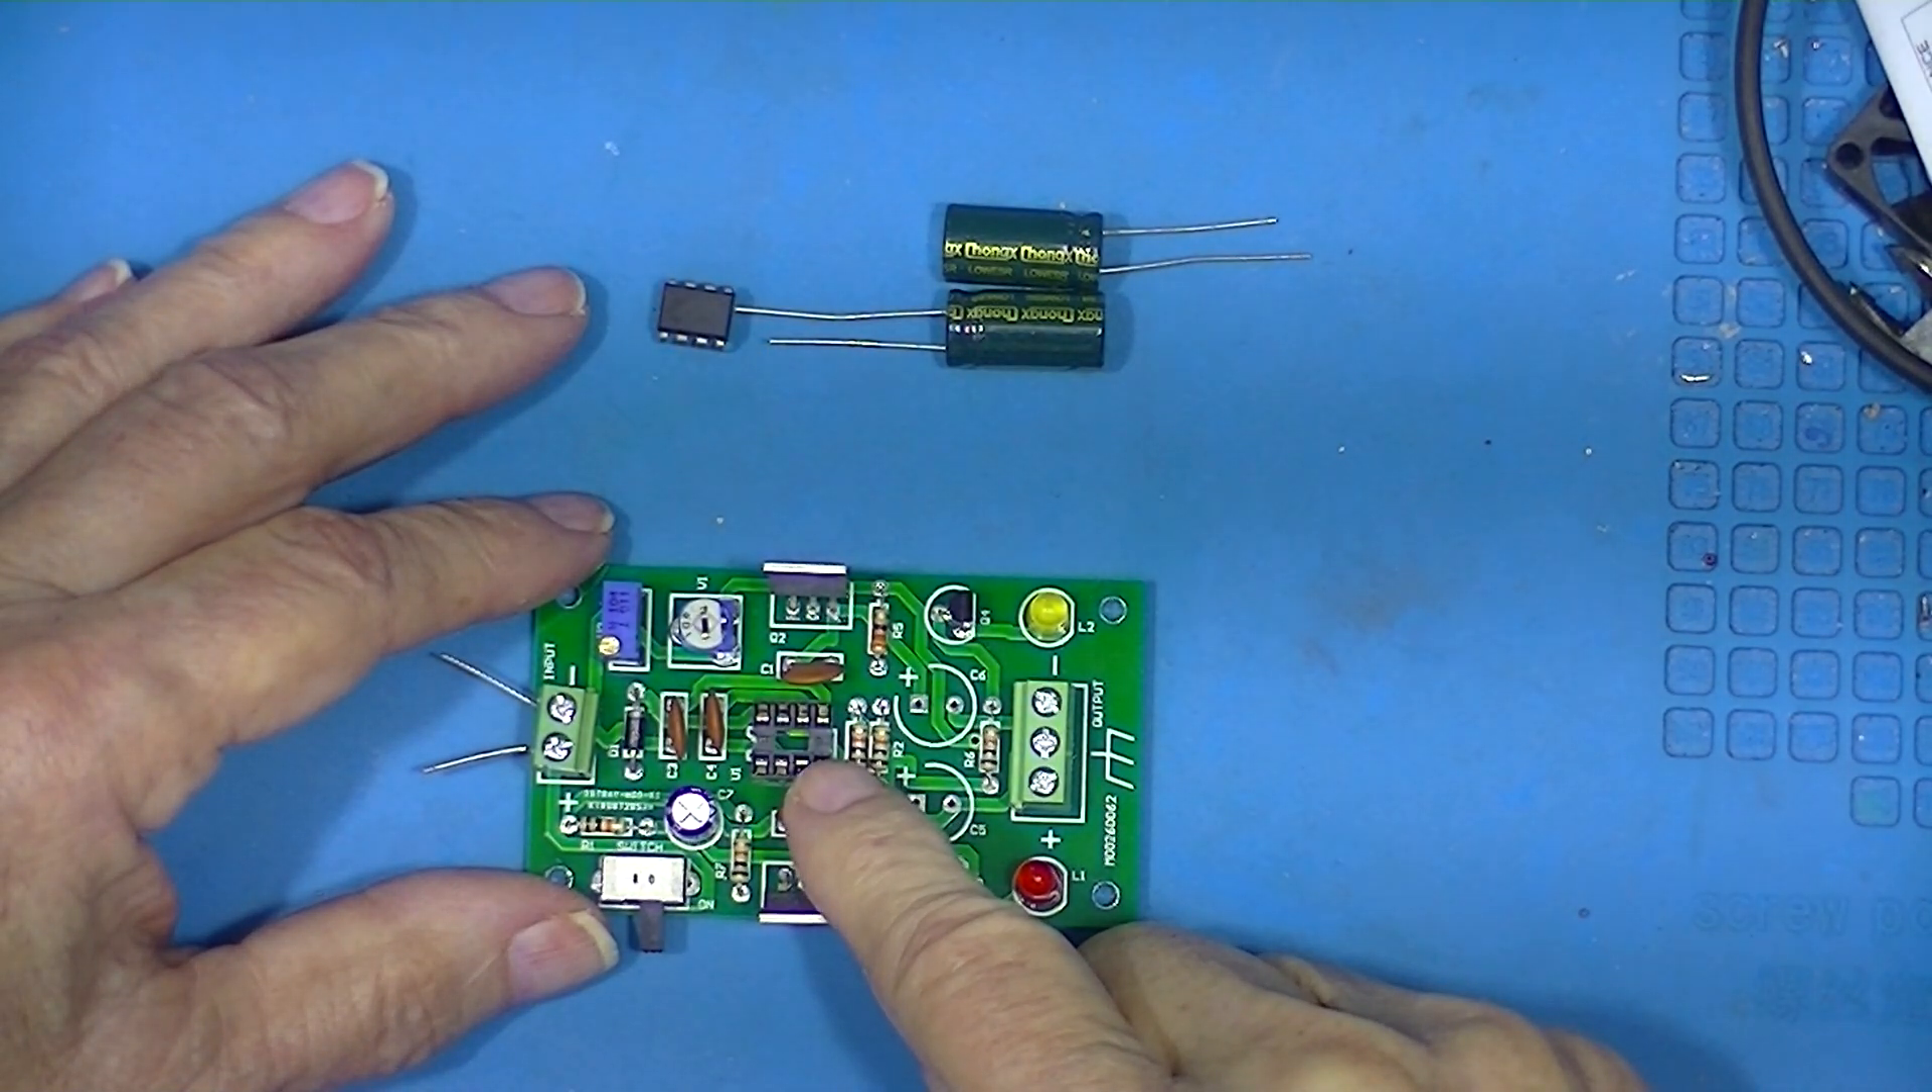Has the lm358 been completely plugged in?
No.